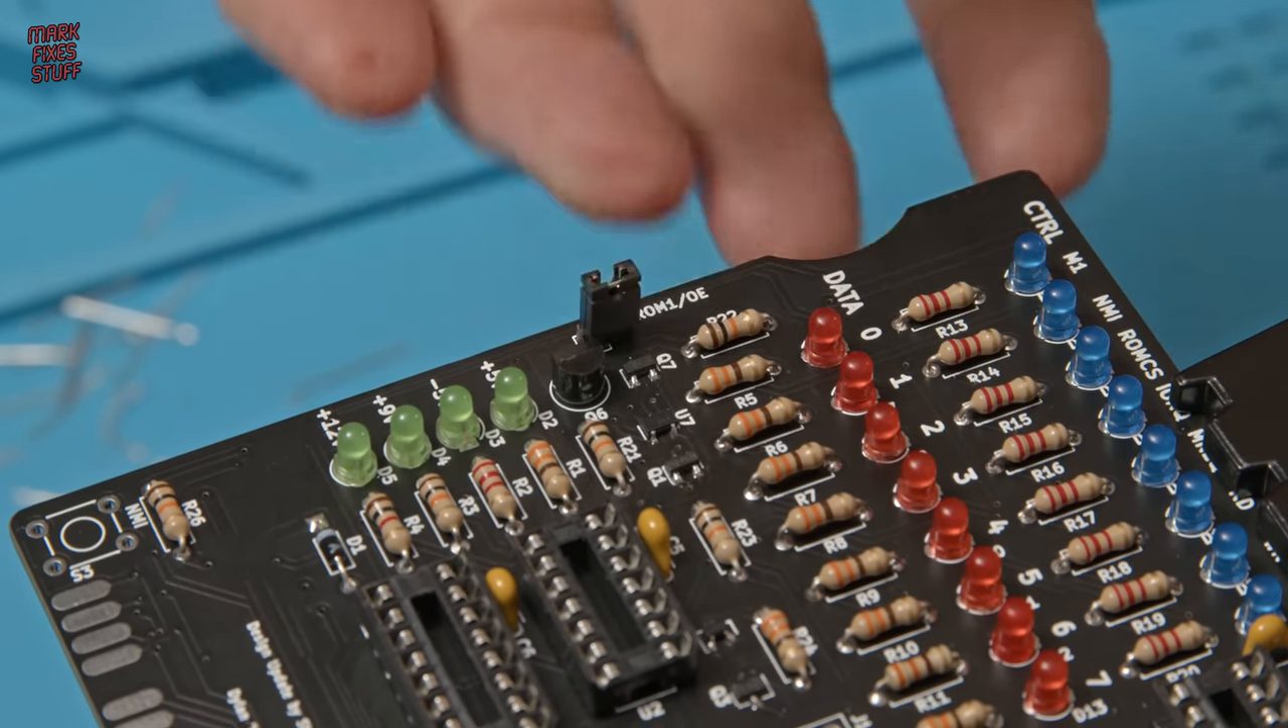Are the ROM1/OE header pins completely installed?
Yes.